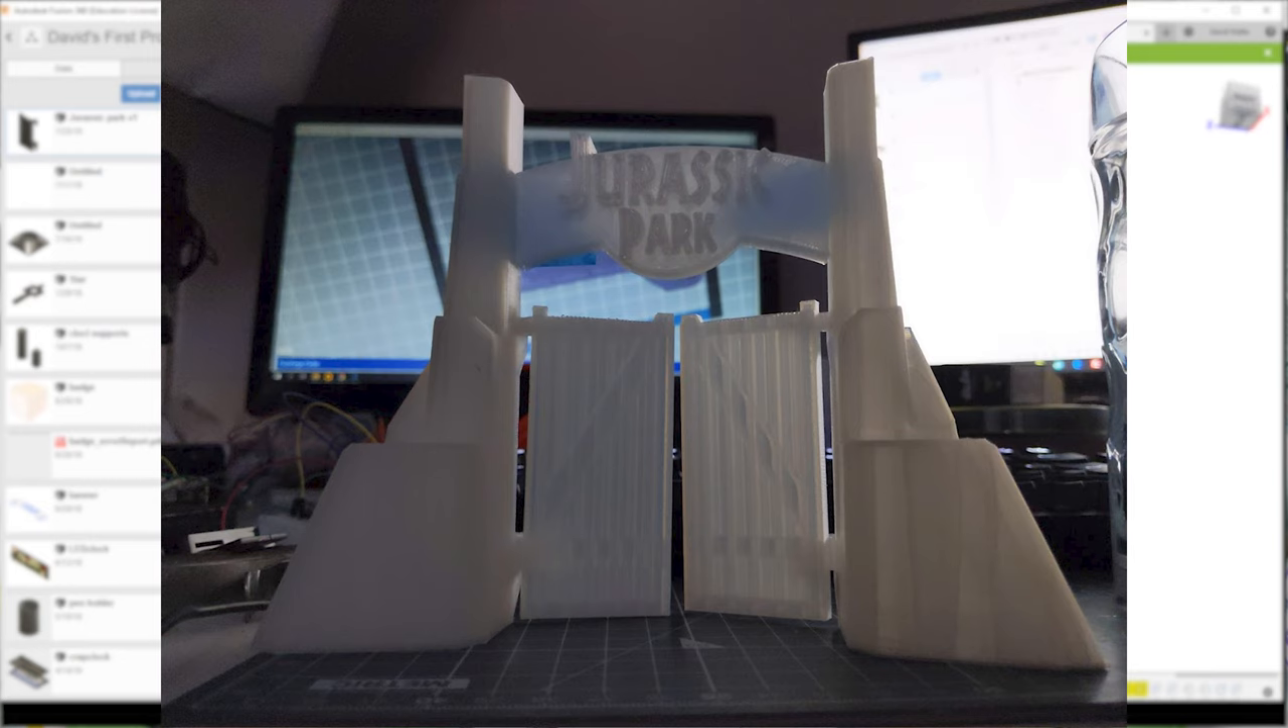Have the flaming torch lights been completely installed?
No.